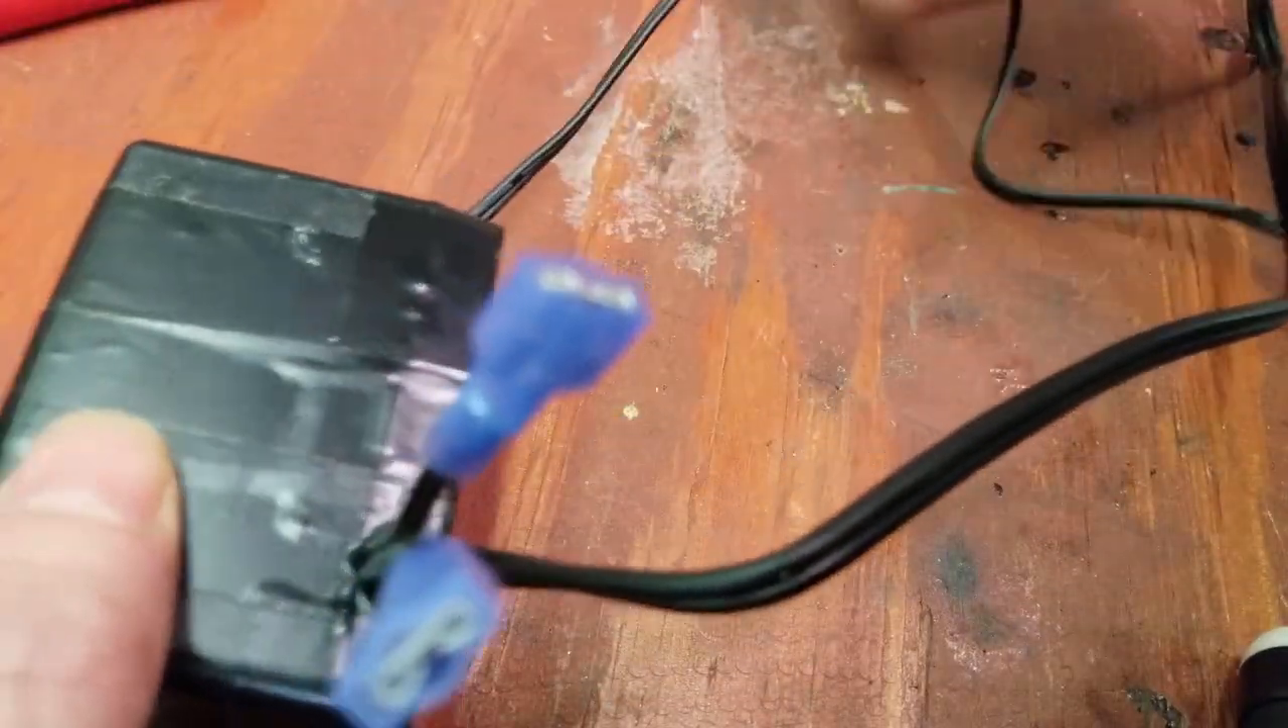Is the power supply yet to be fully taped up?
No.